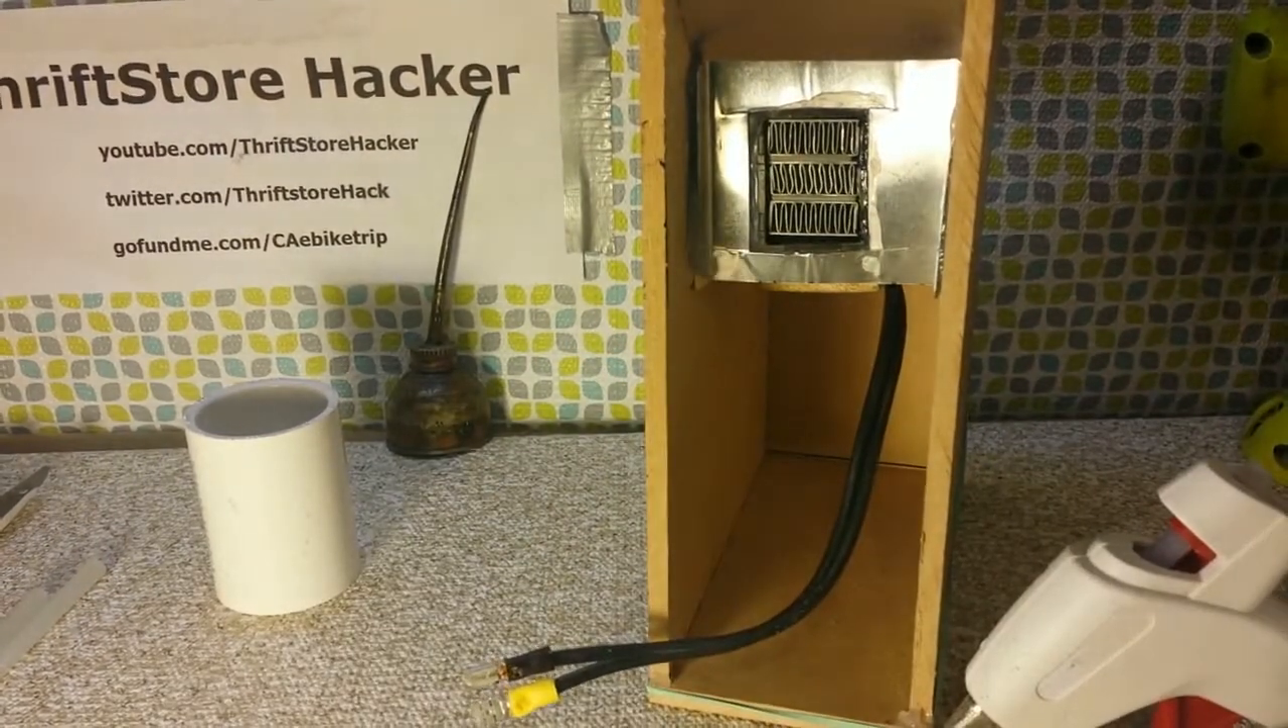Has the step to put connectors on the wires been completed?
Yes.